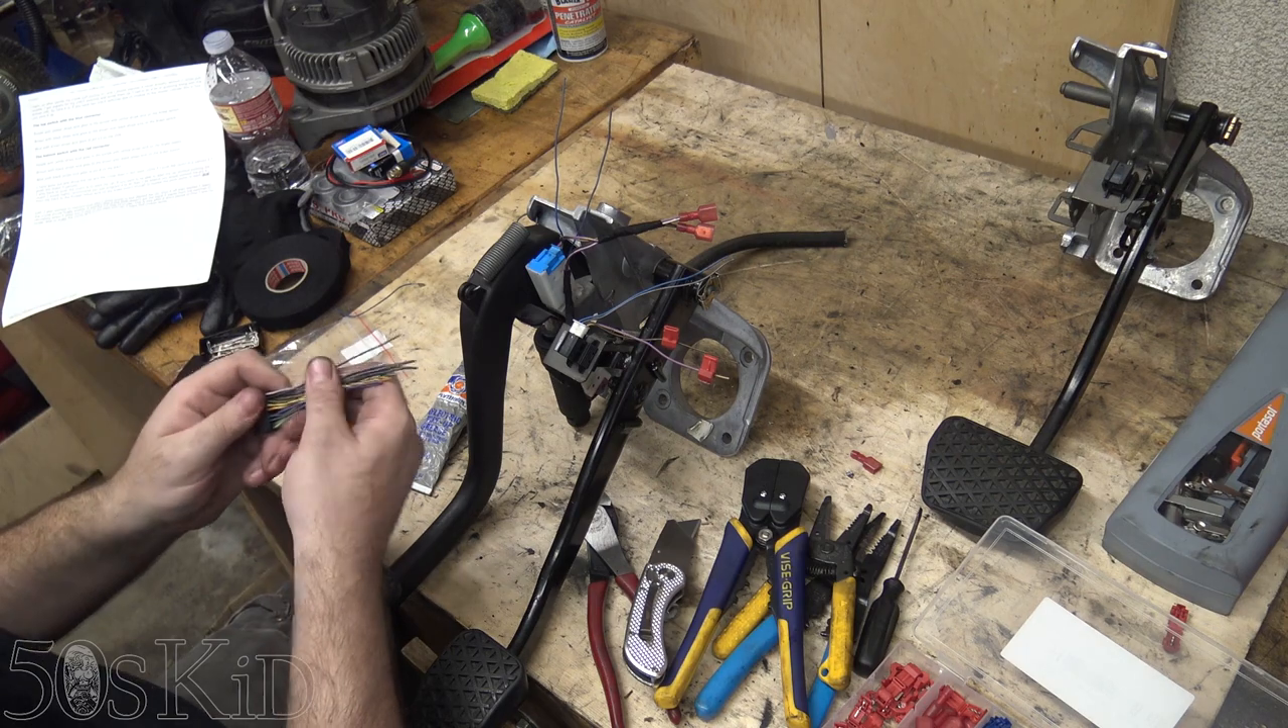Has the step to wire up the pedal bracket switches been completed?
No.